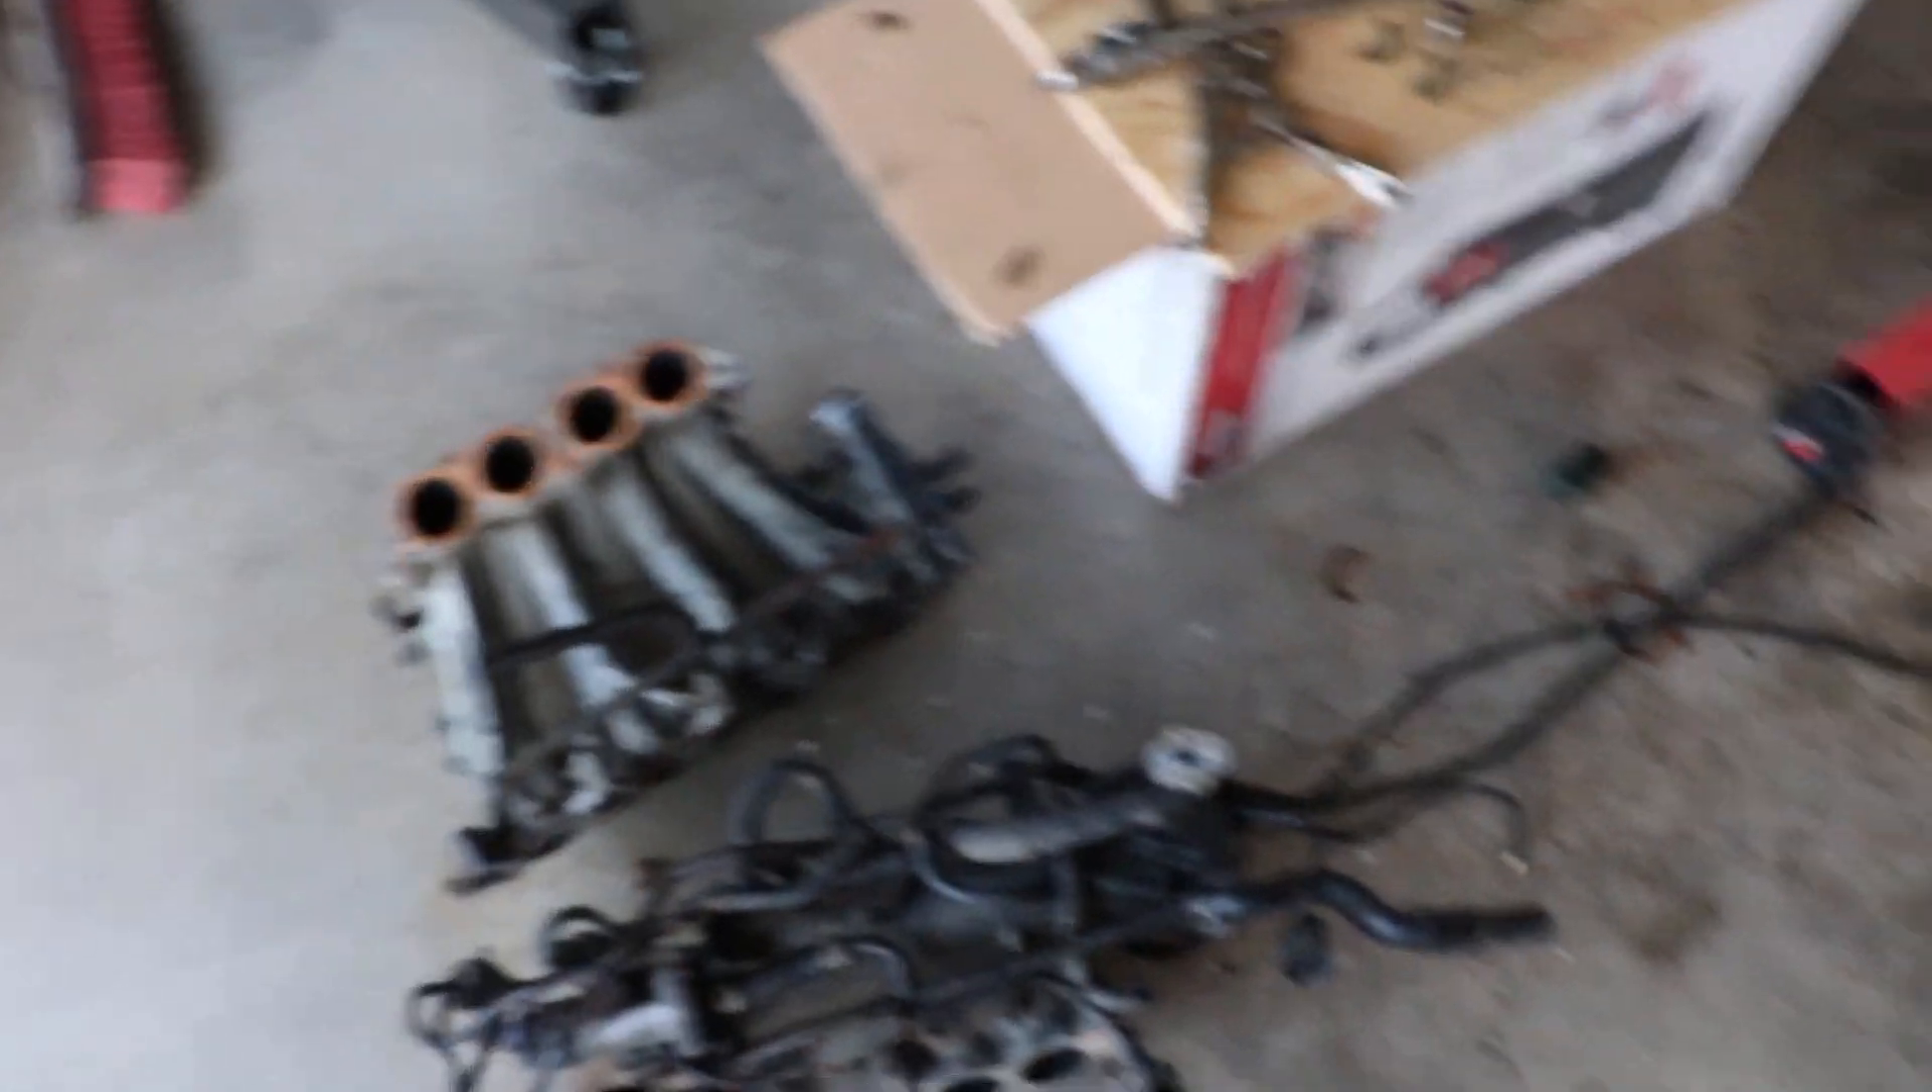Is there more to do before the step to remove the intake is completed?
No.